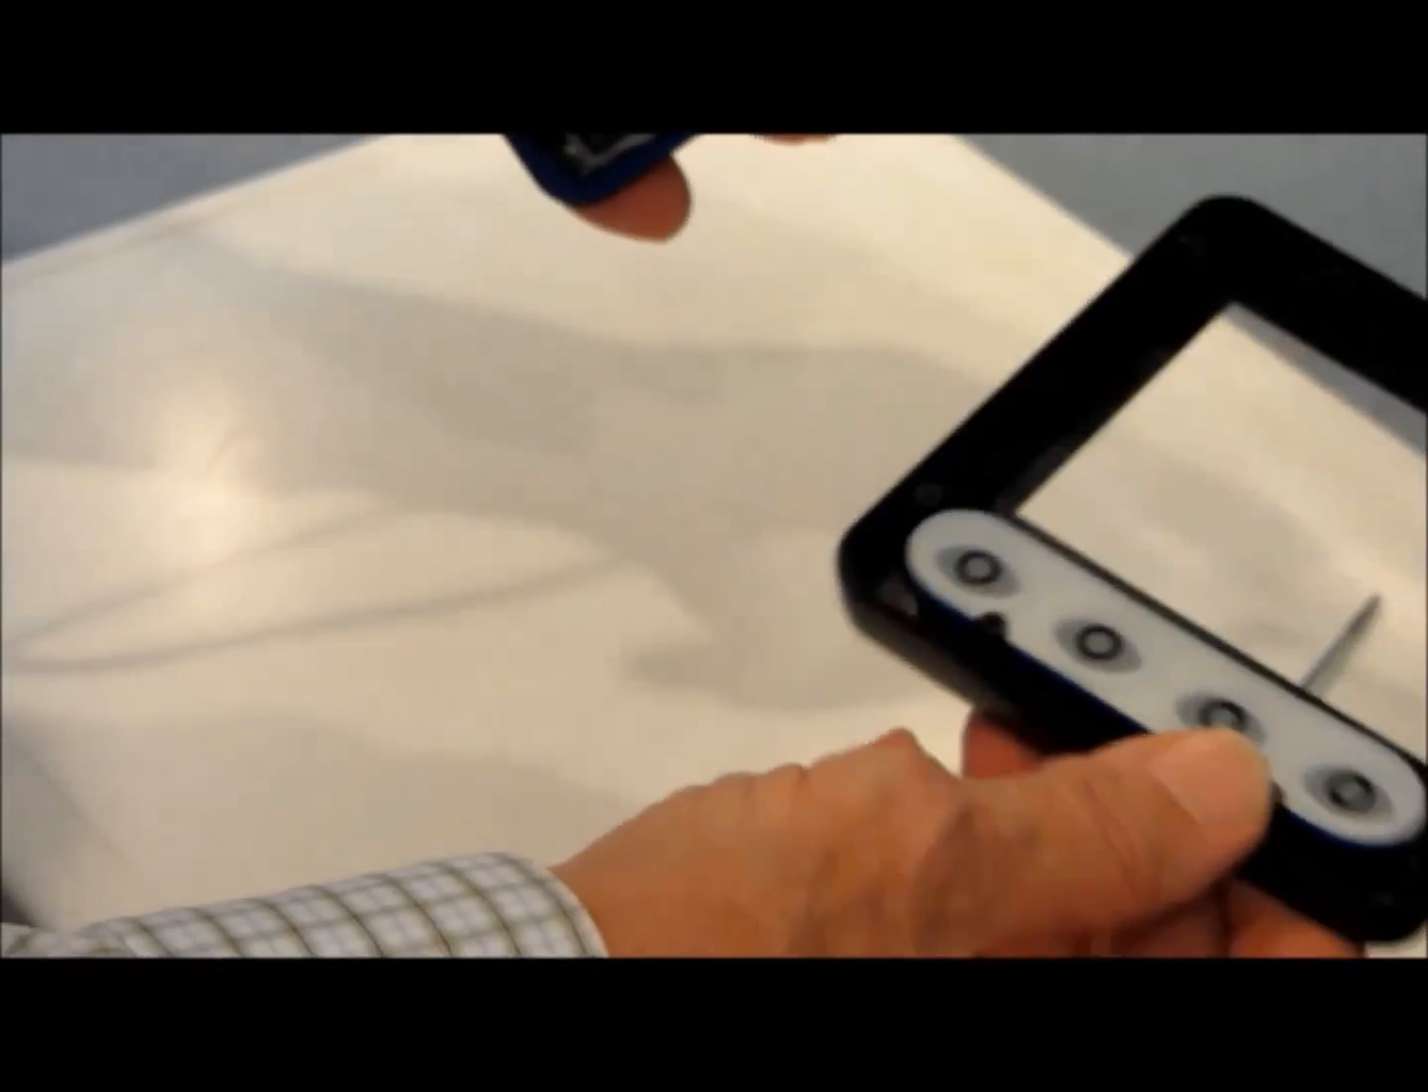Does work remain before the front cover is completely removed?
No.